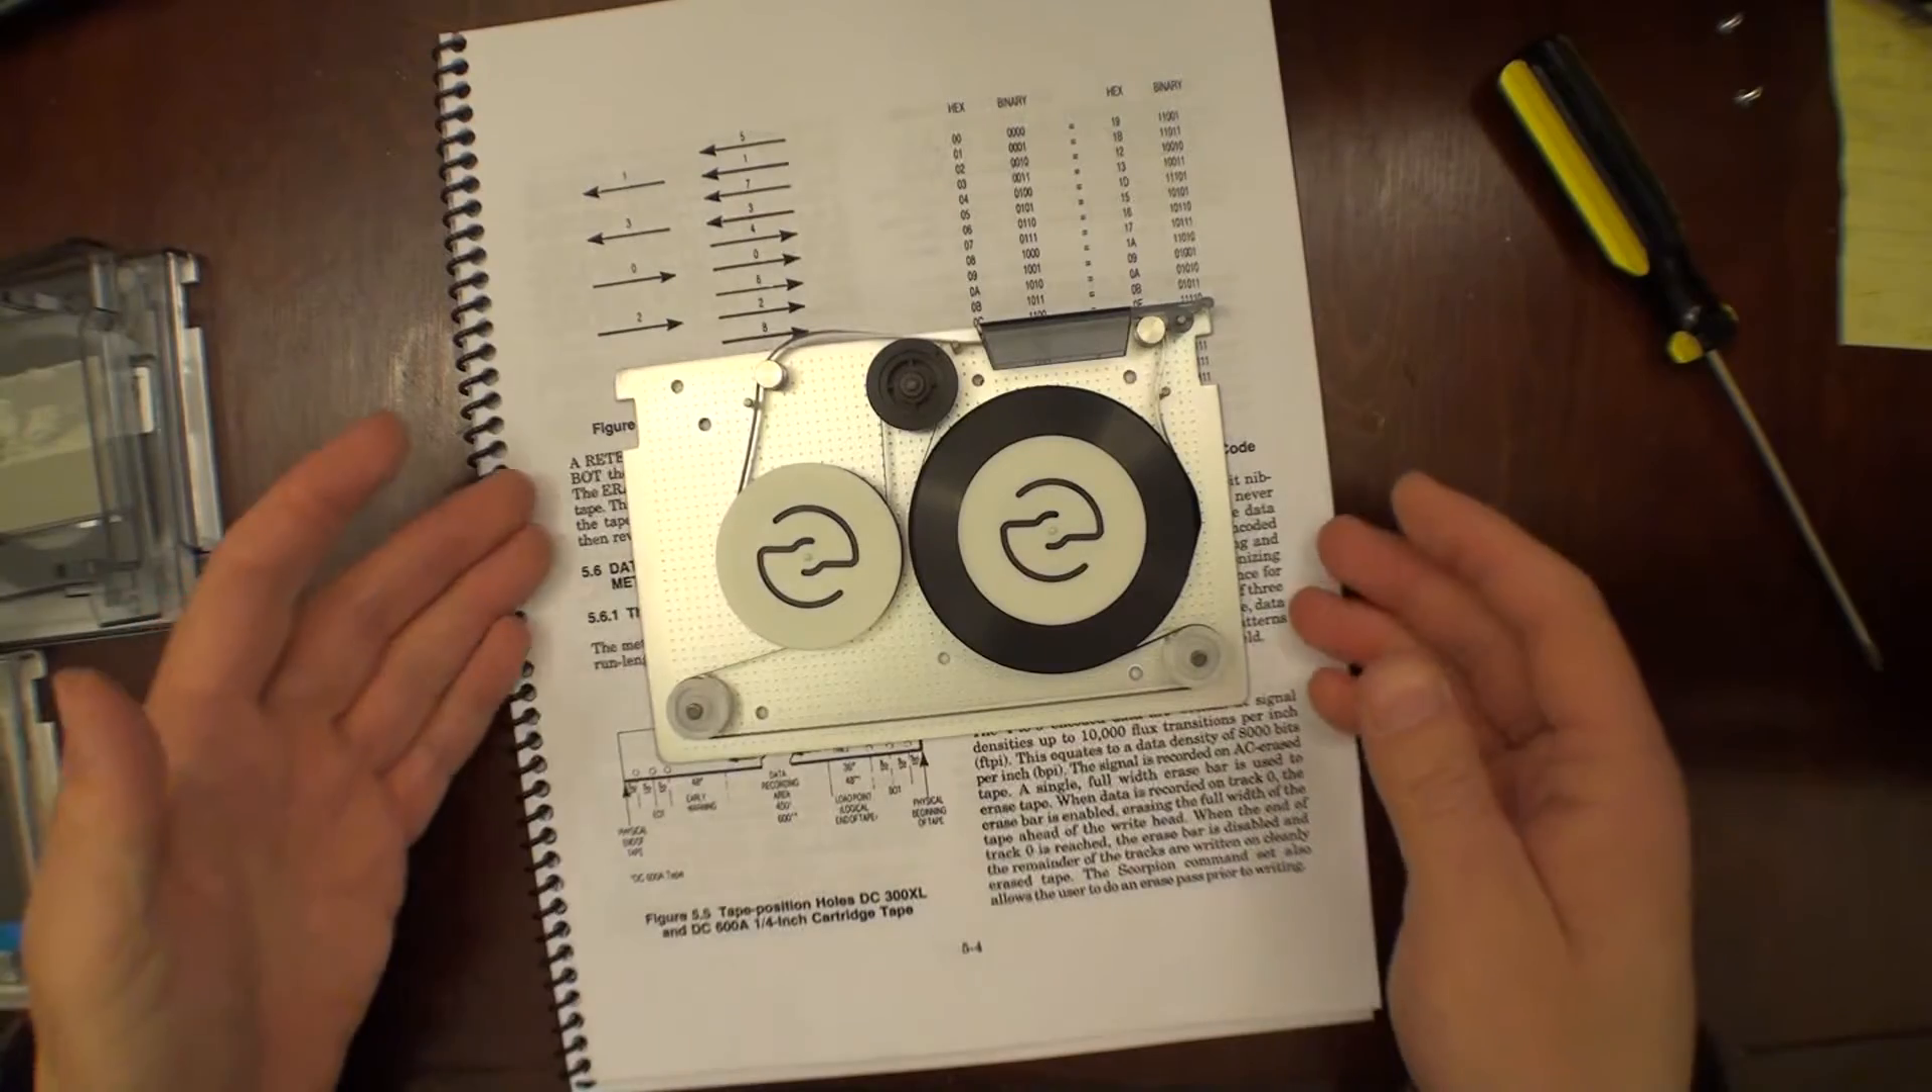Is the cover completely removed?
Yes.